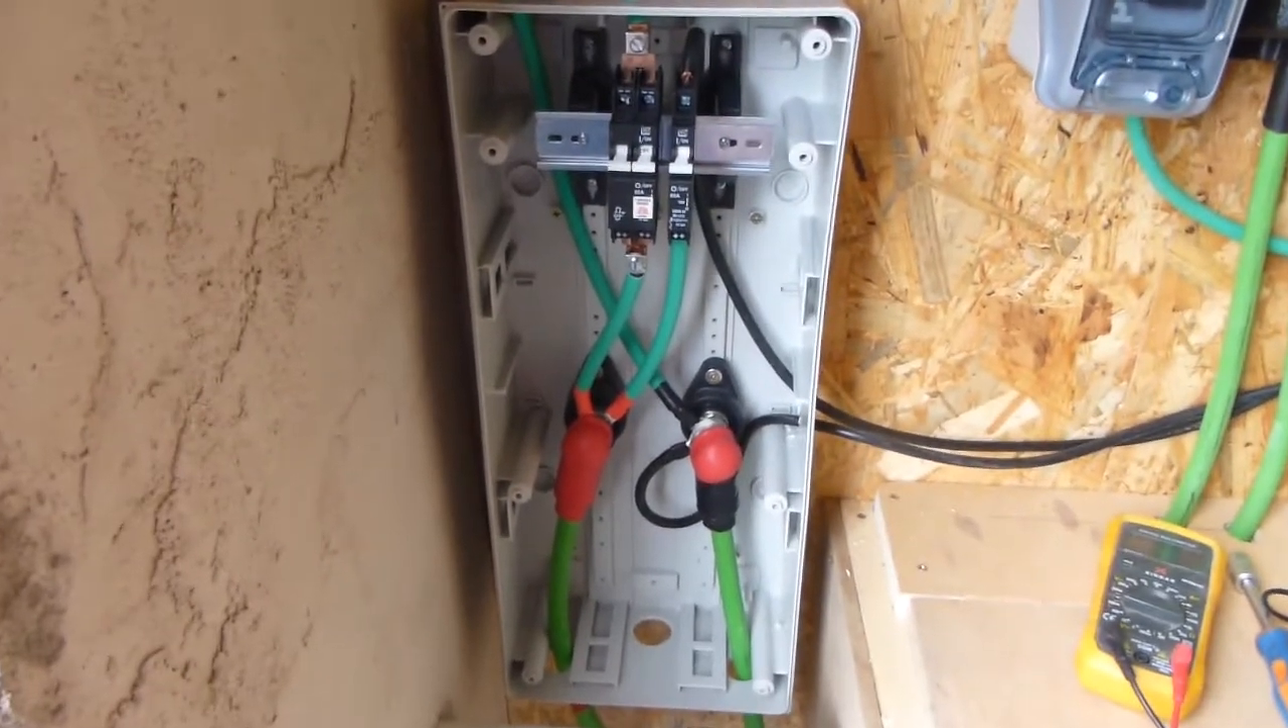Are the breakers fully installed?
Yes.